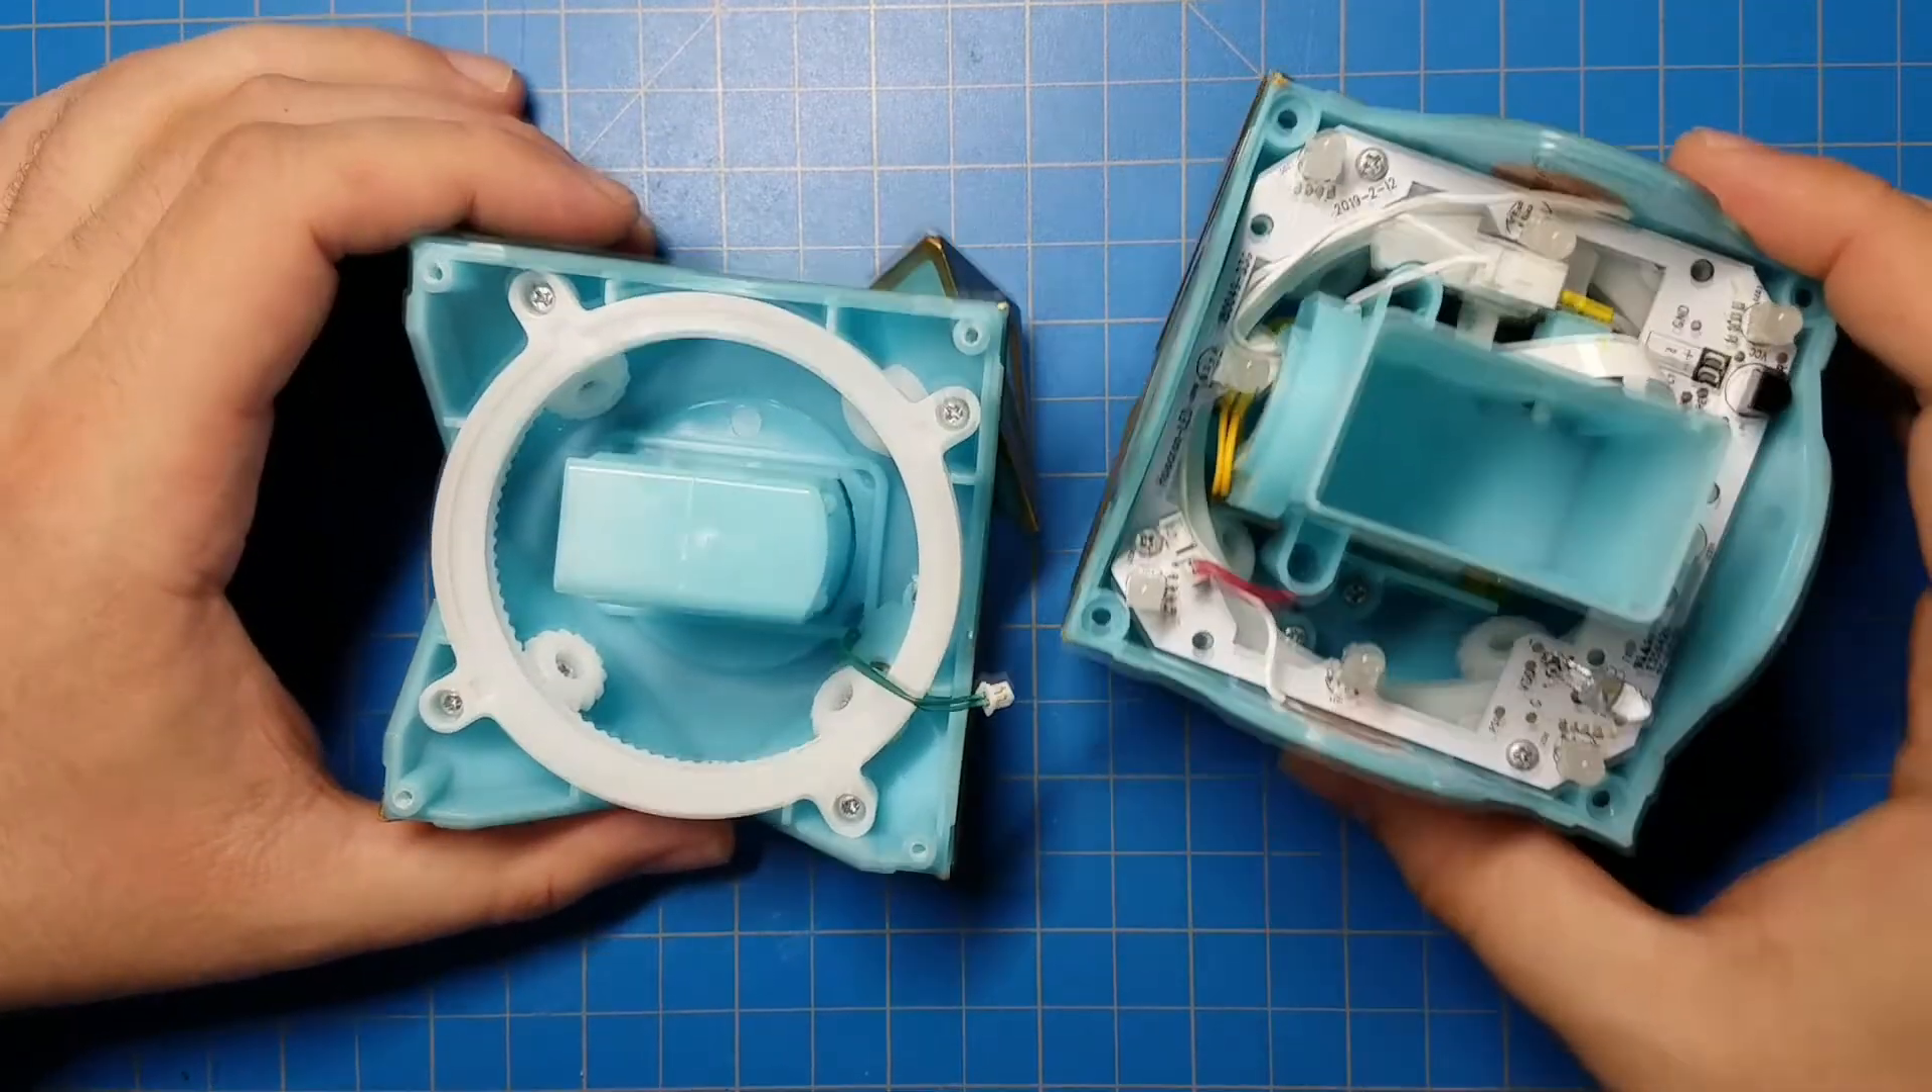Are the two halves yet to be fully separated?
No.